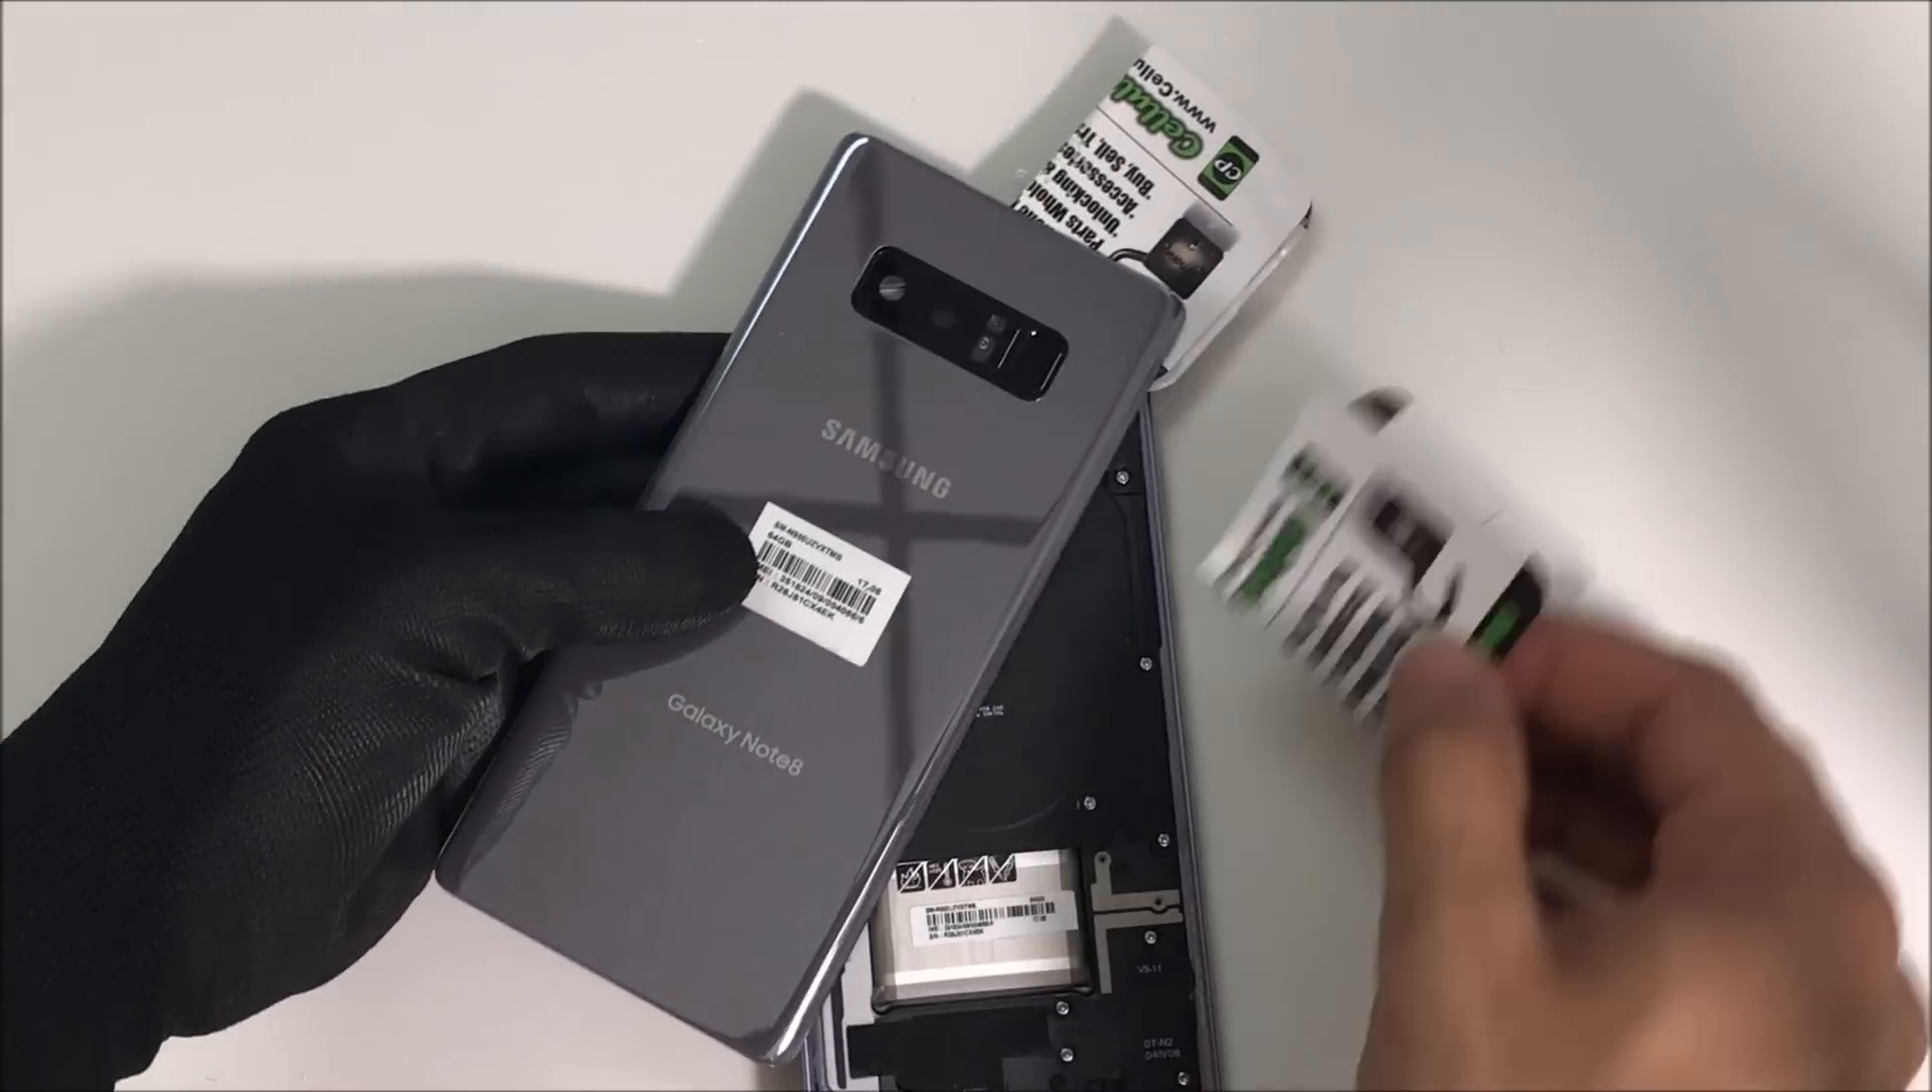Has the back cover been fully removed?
Yes.